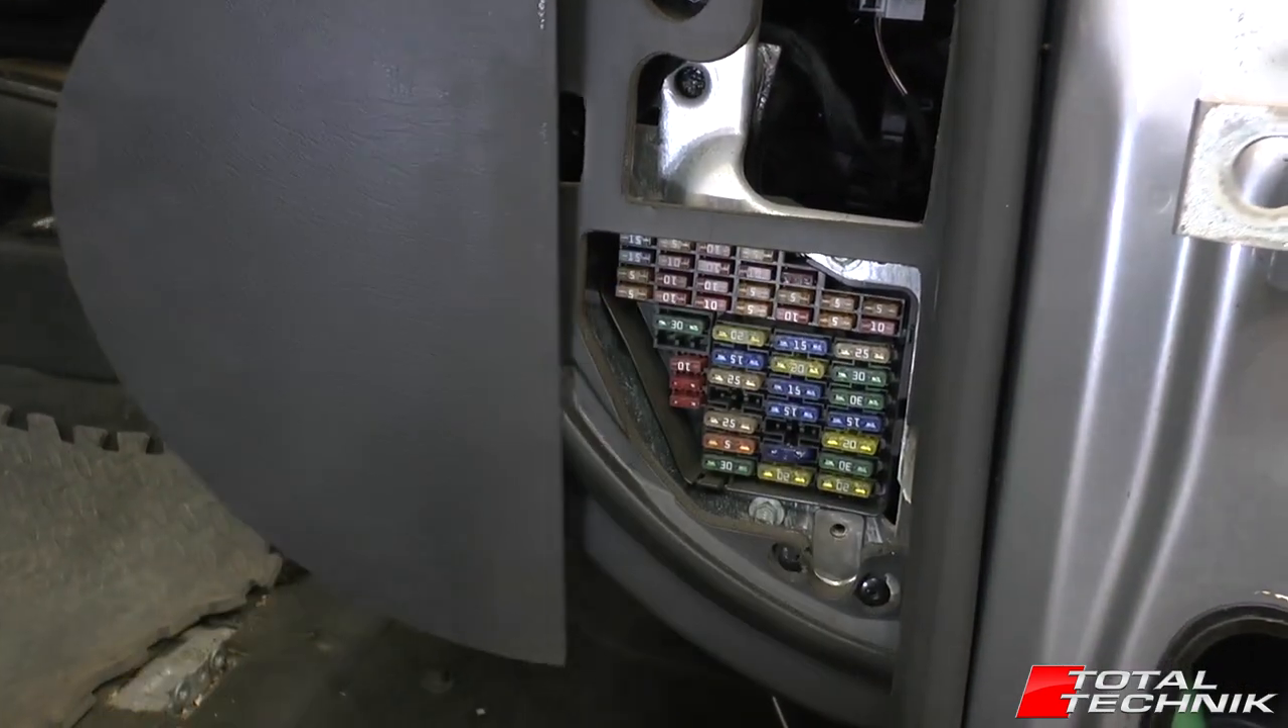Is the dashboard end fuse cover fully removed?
Yes.